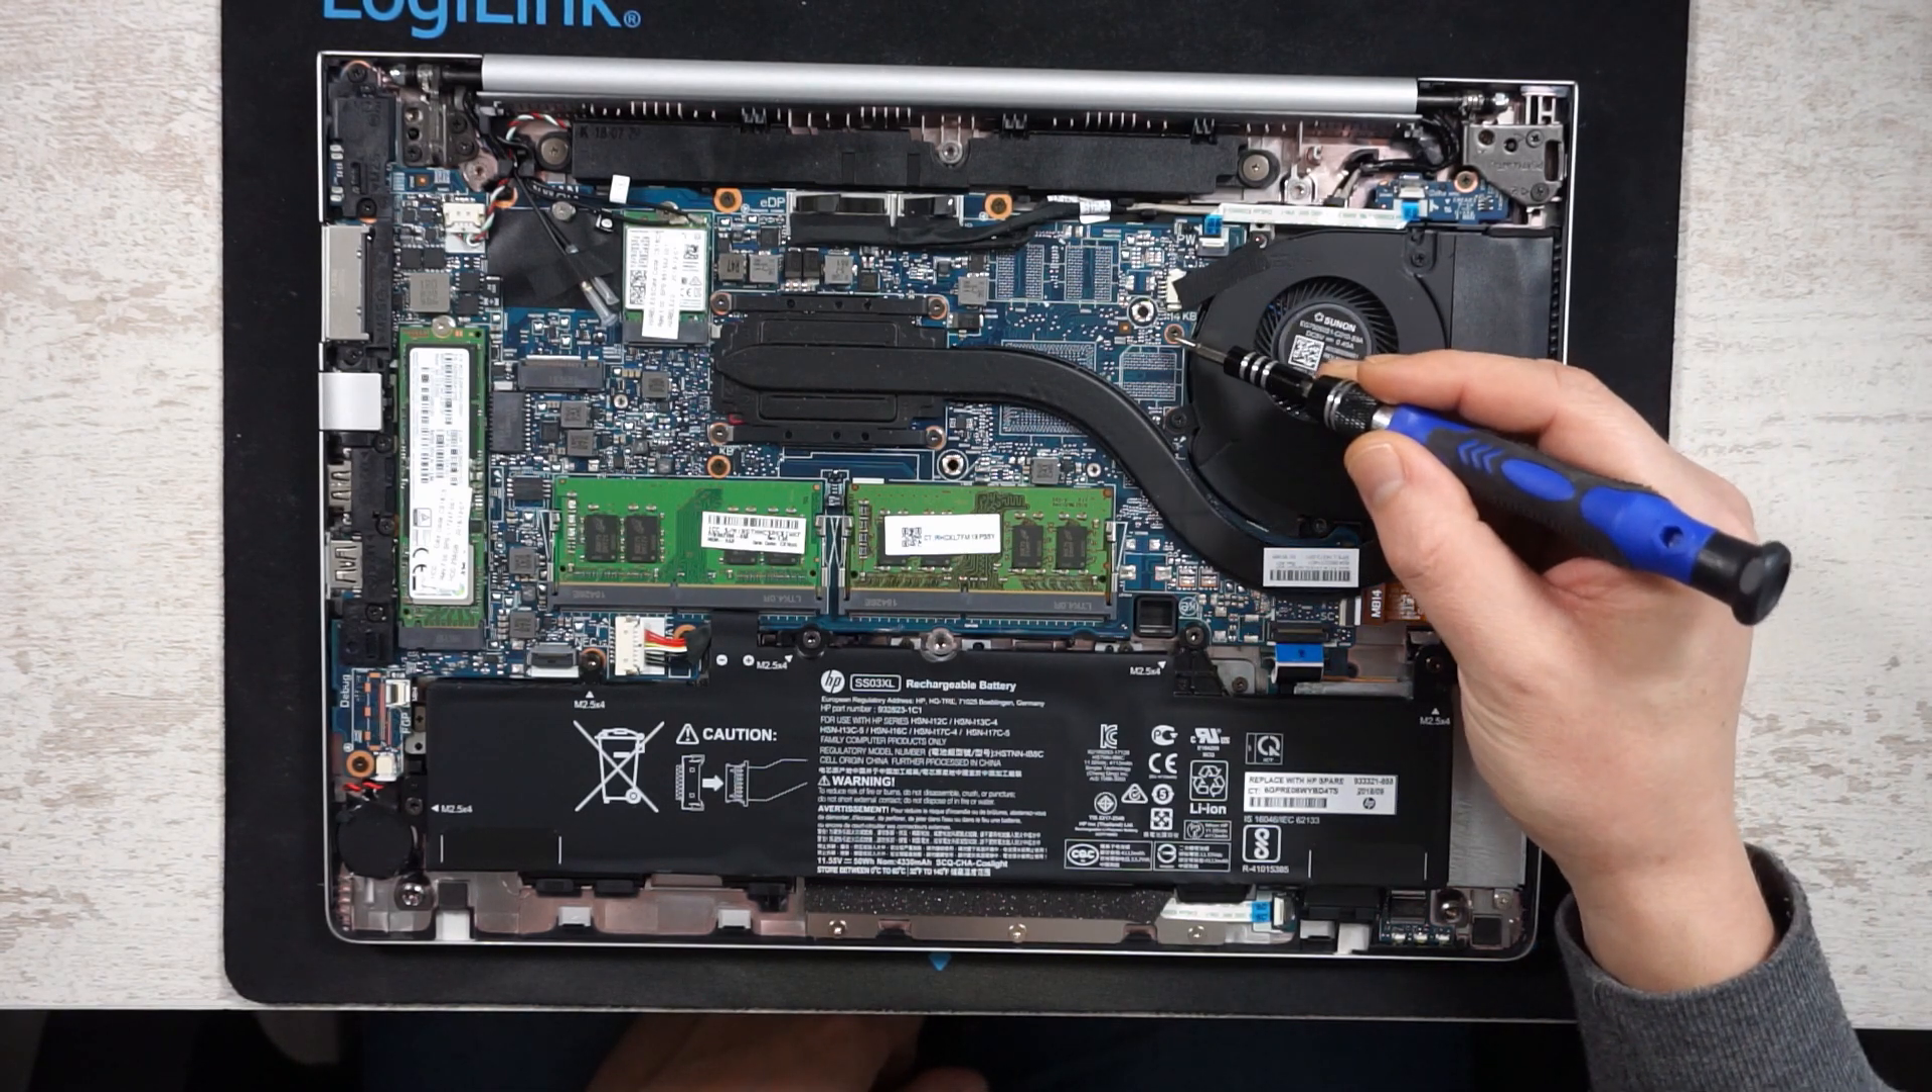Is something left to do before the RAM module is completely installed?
No.